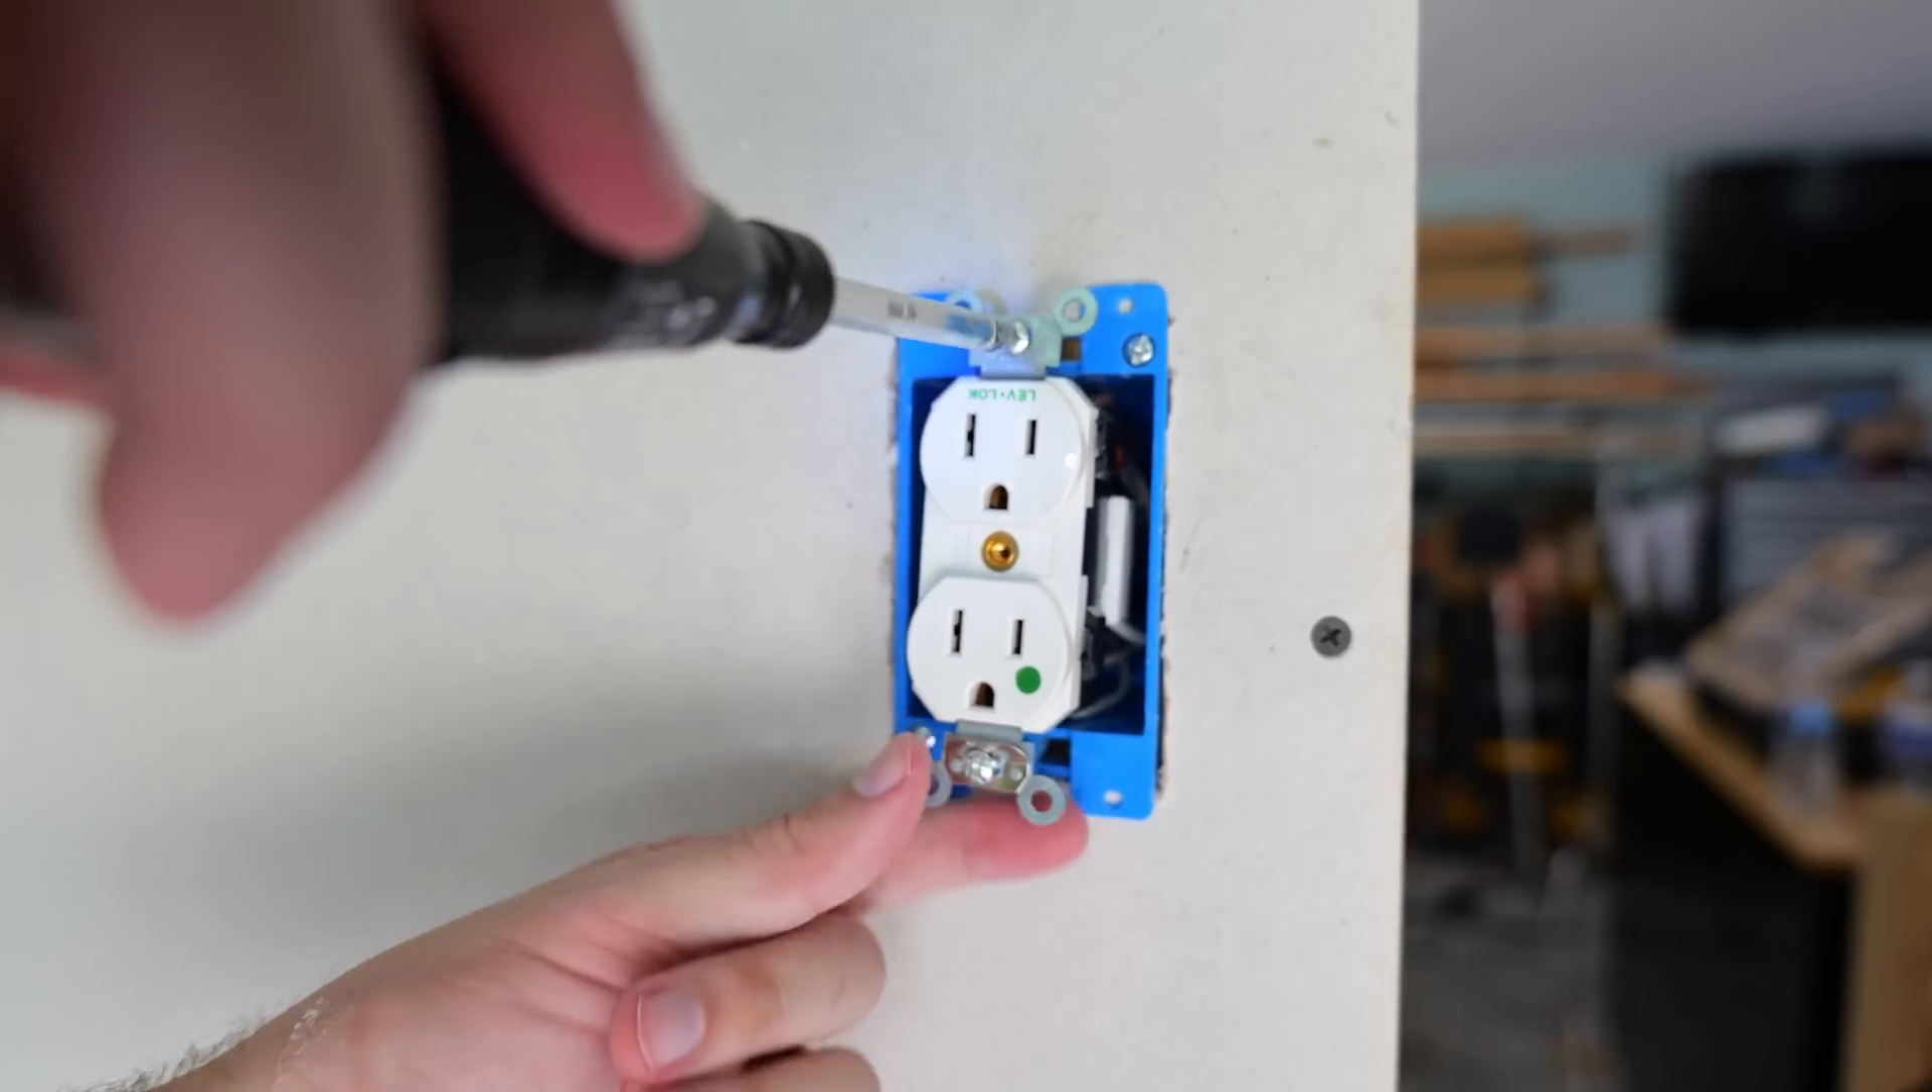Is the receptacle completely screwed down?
No.